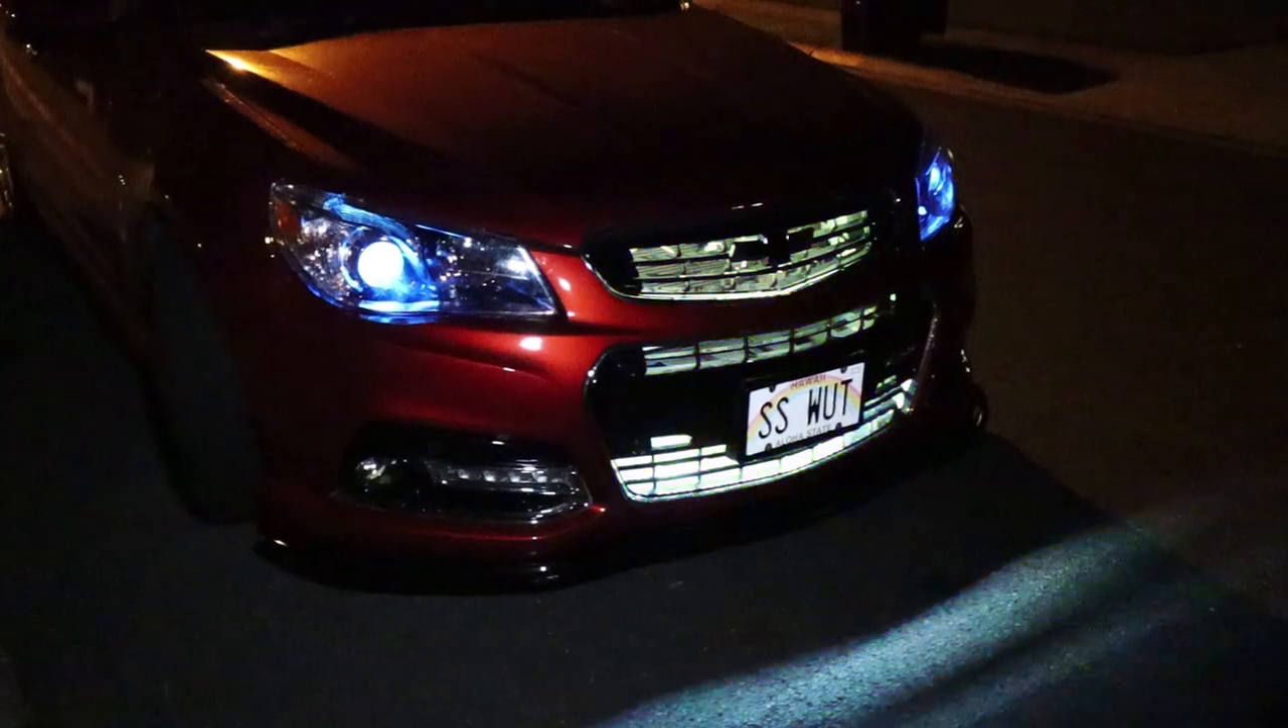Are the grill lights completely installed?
Yes.